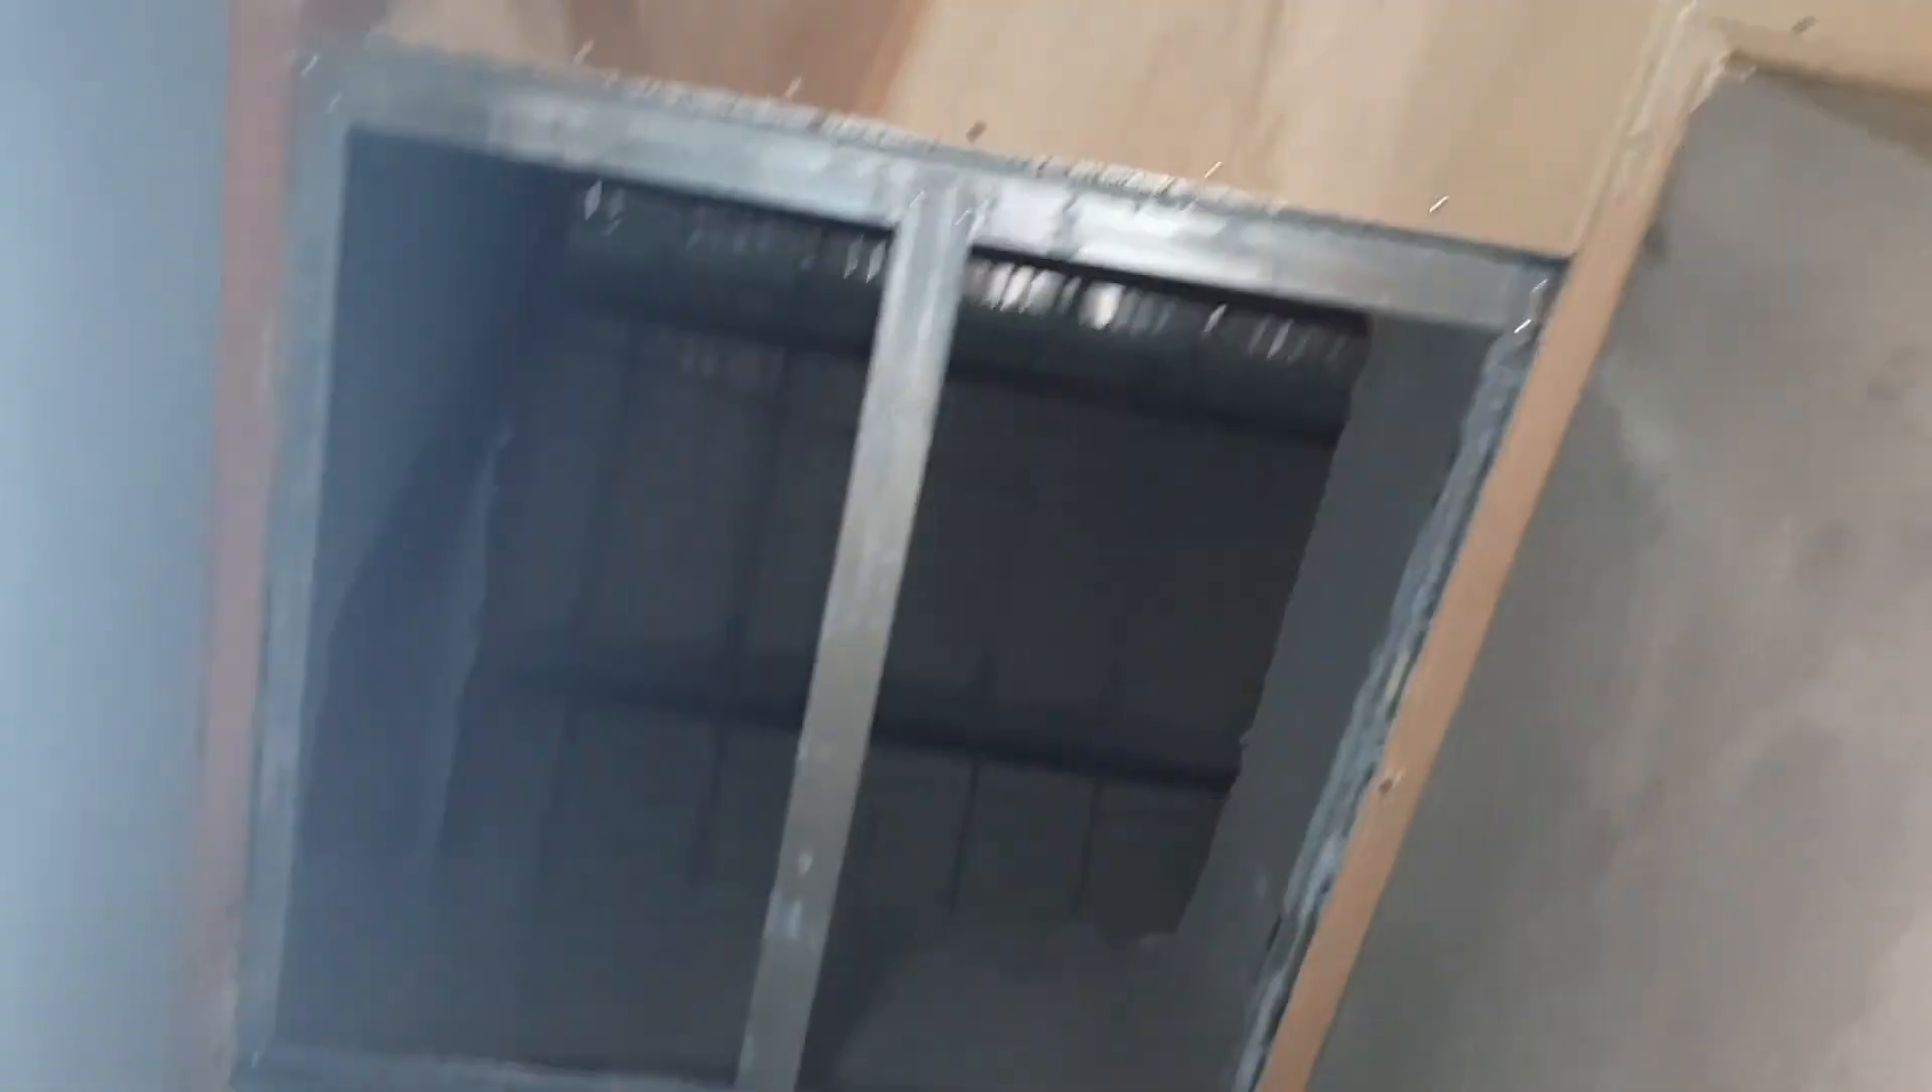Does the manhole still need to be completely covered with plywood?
Yes.